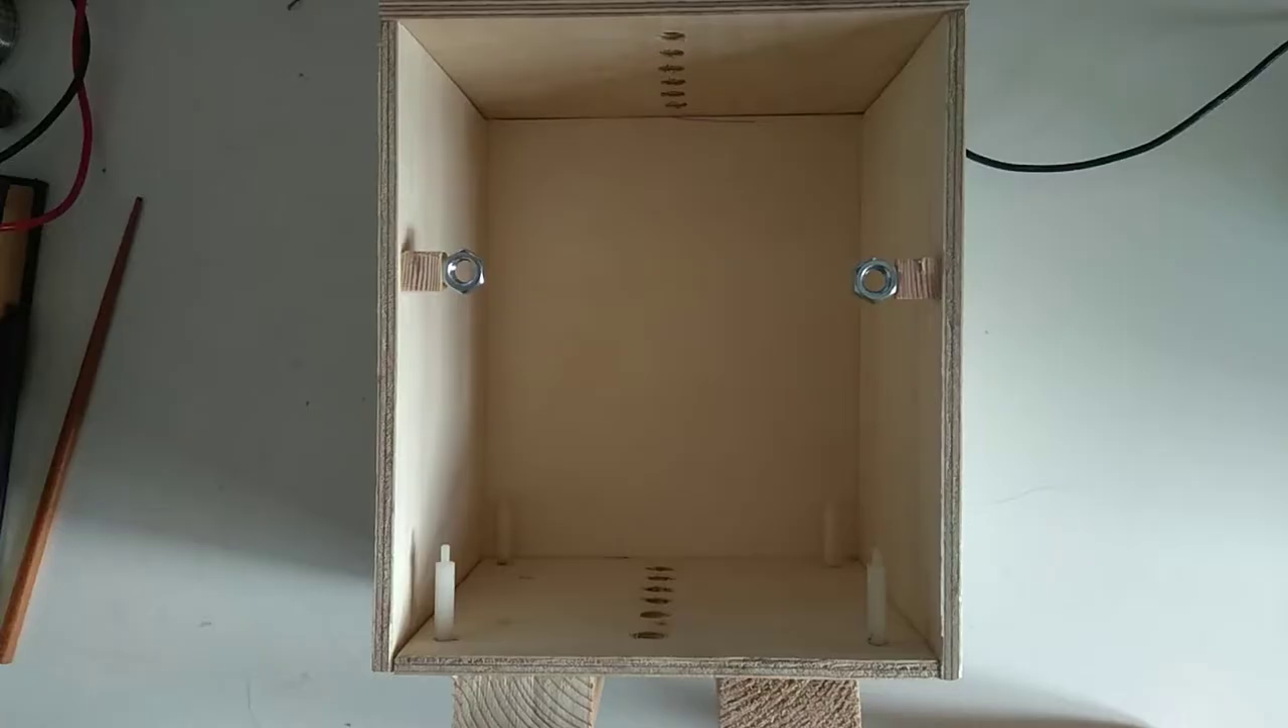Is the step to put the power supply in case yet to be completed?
Yes.